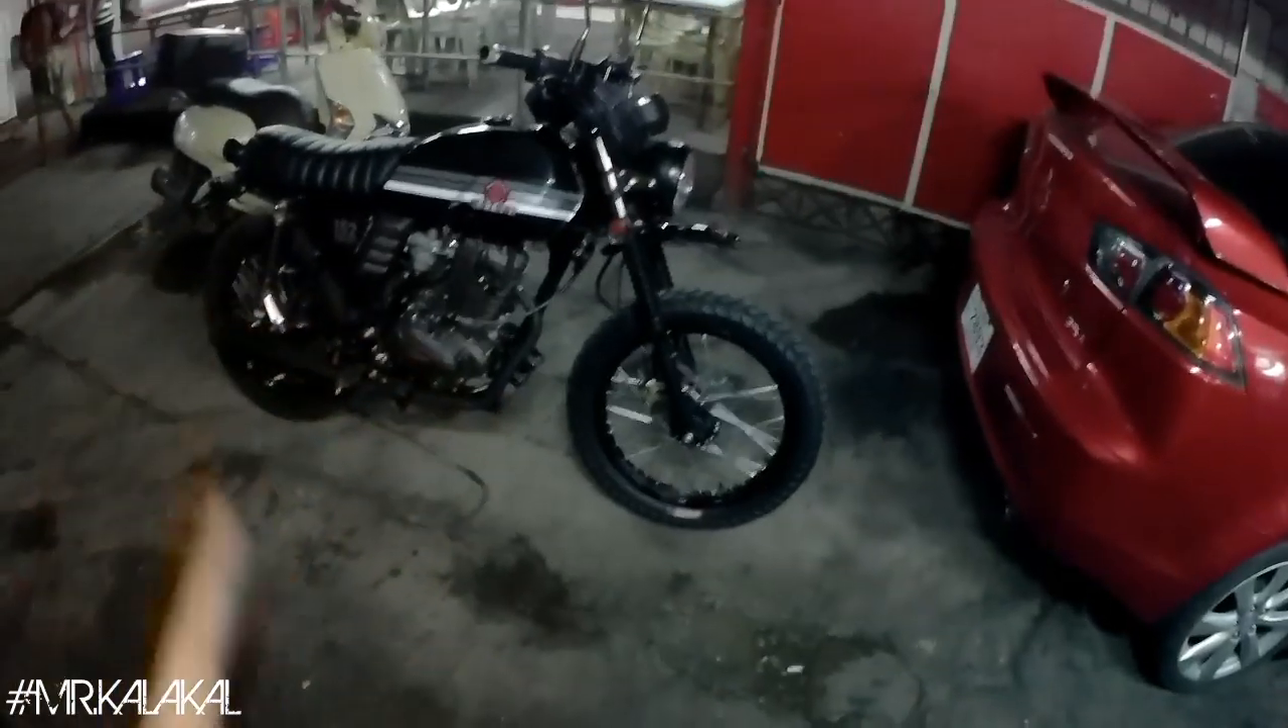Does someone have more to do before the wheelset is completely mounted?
No.